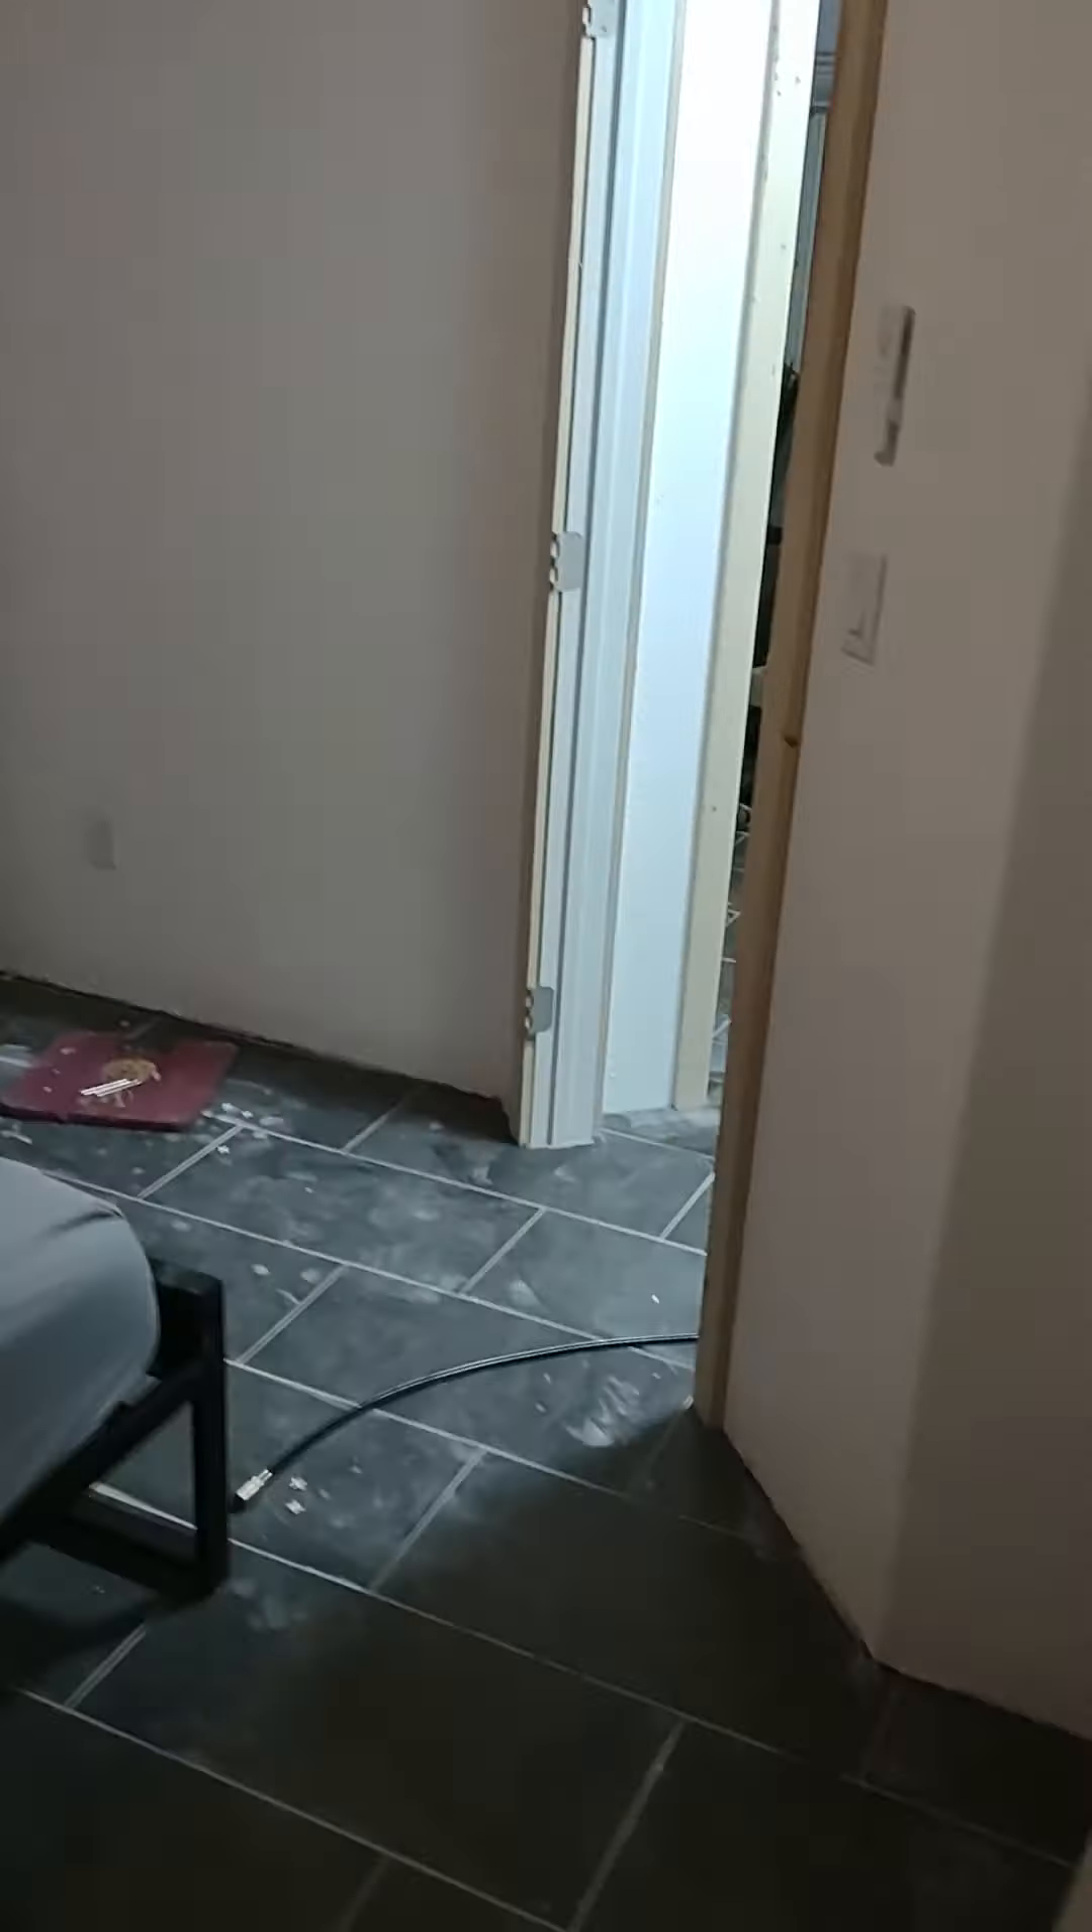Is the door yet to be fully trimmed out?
Yes.